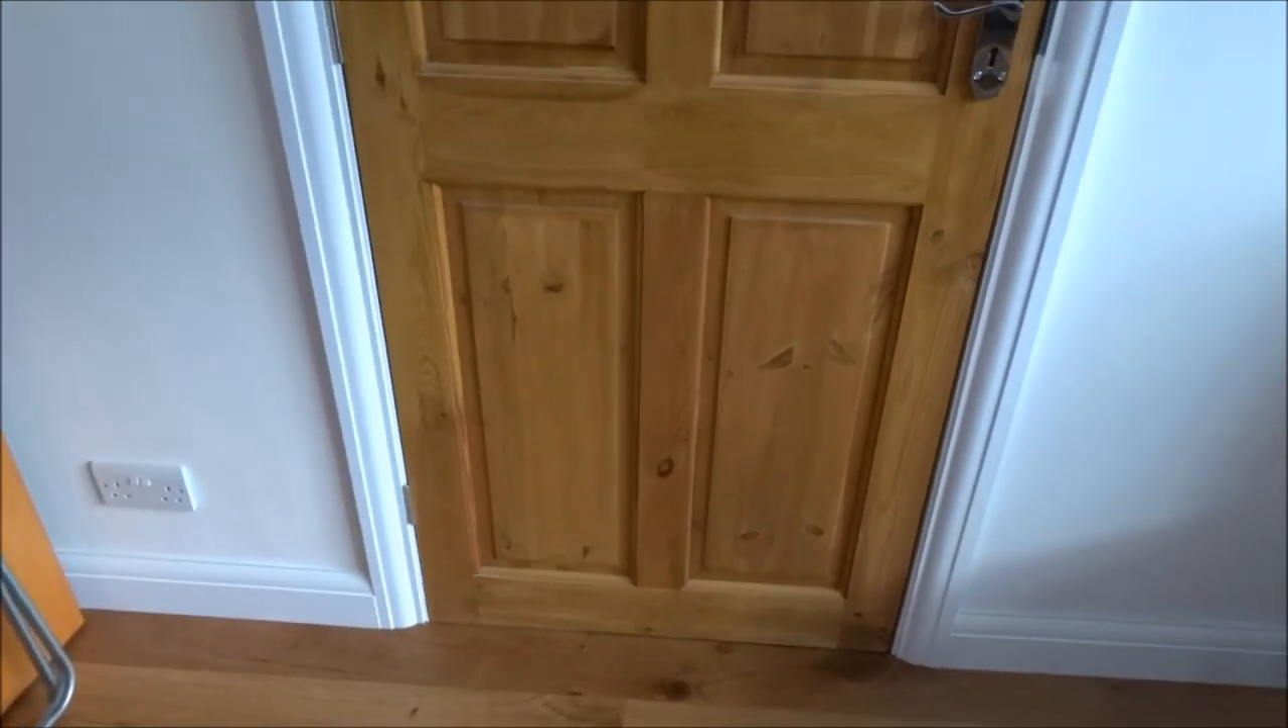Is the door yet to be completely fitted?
No.